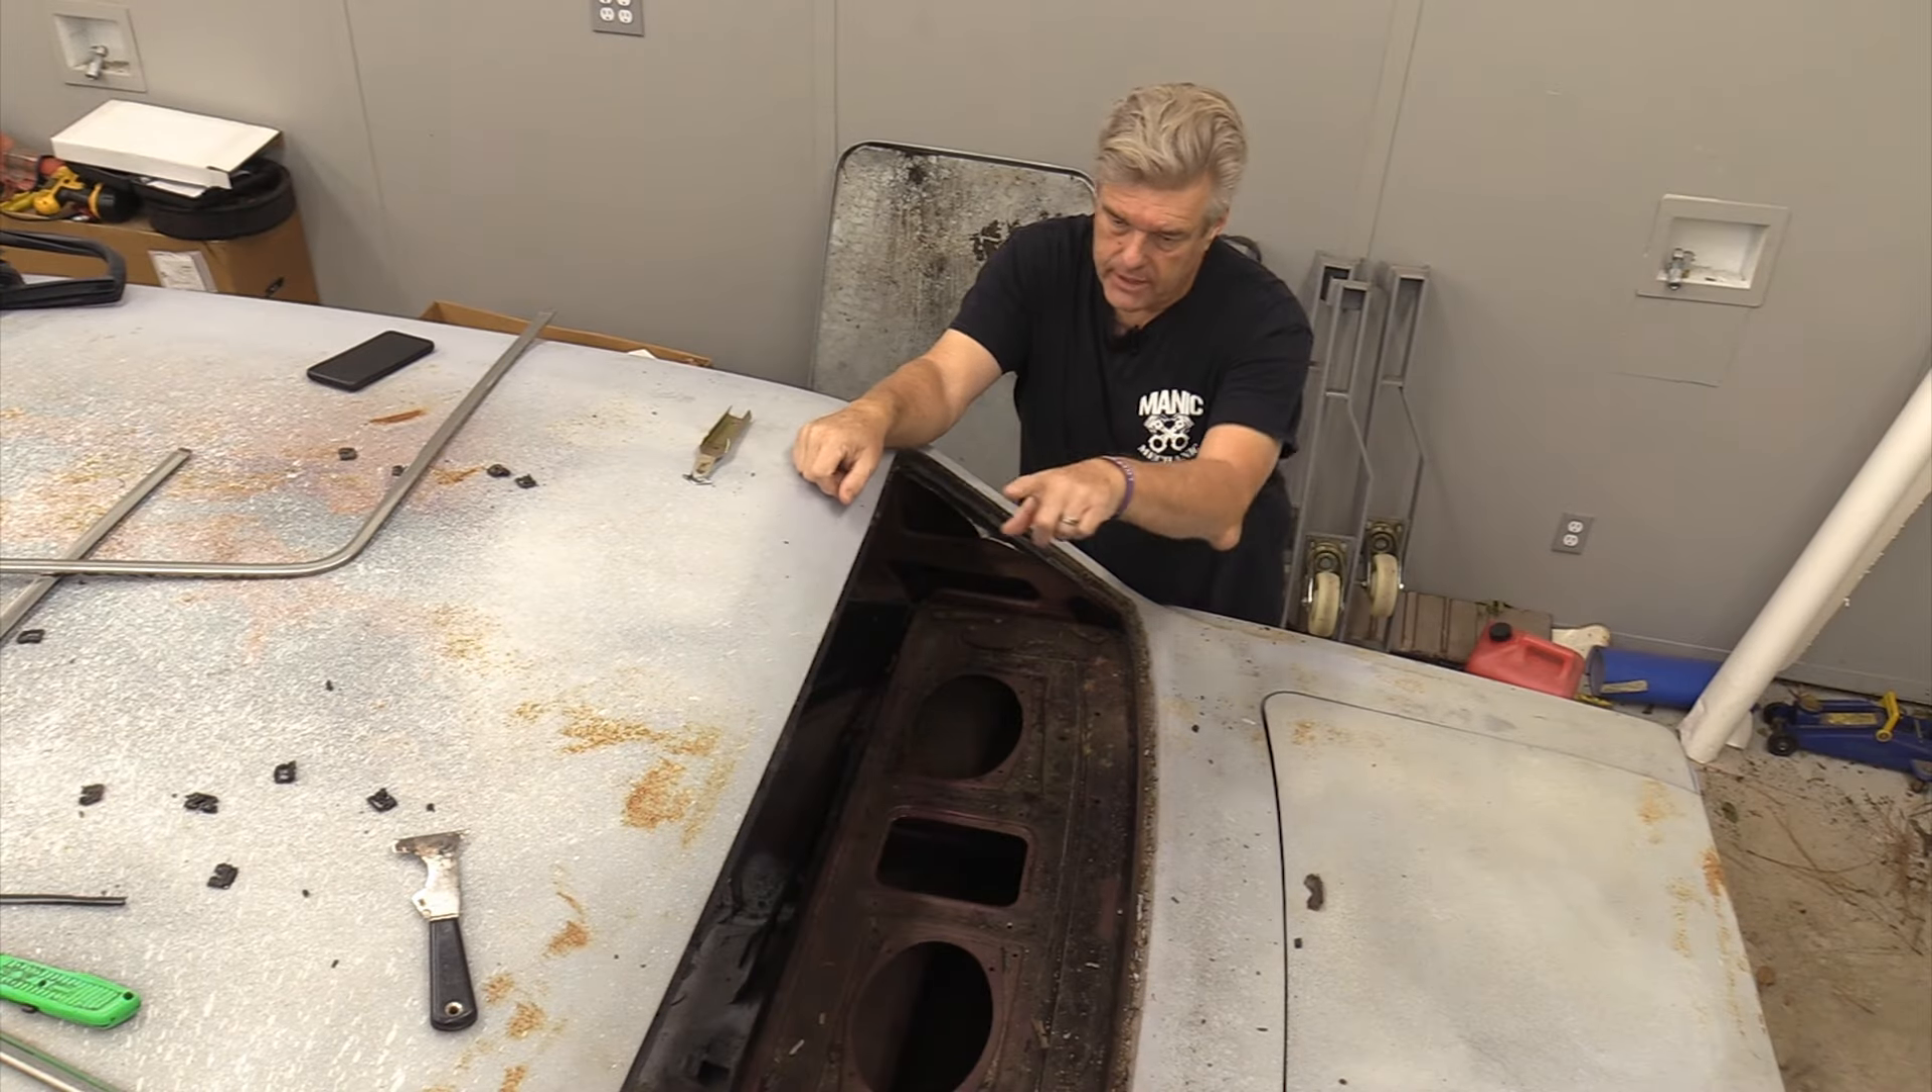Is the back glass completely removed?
Yes.